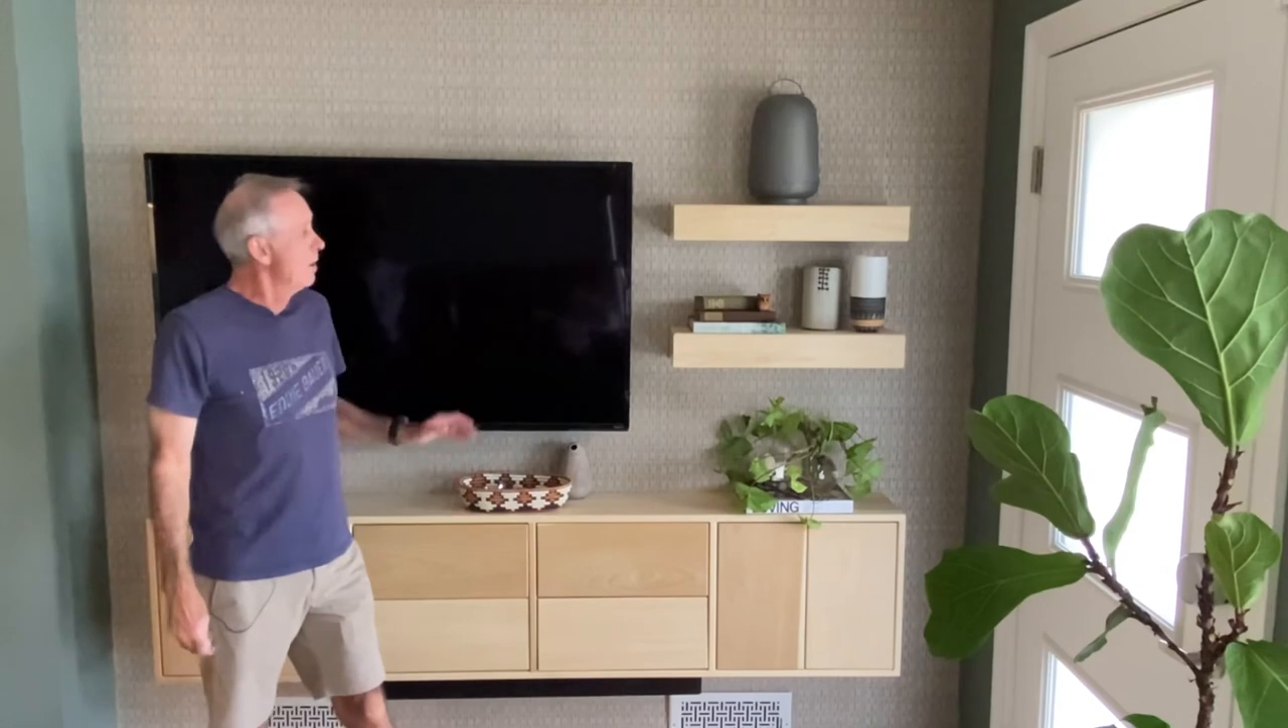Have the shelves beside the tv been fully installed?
Yes.